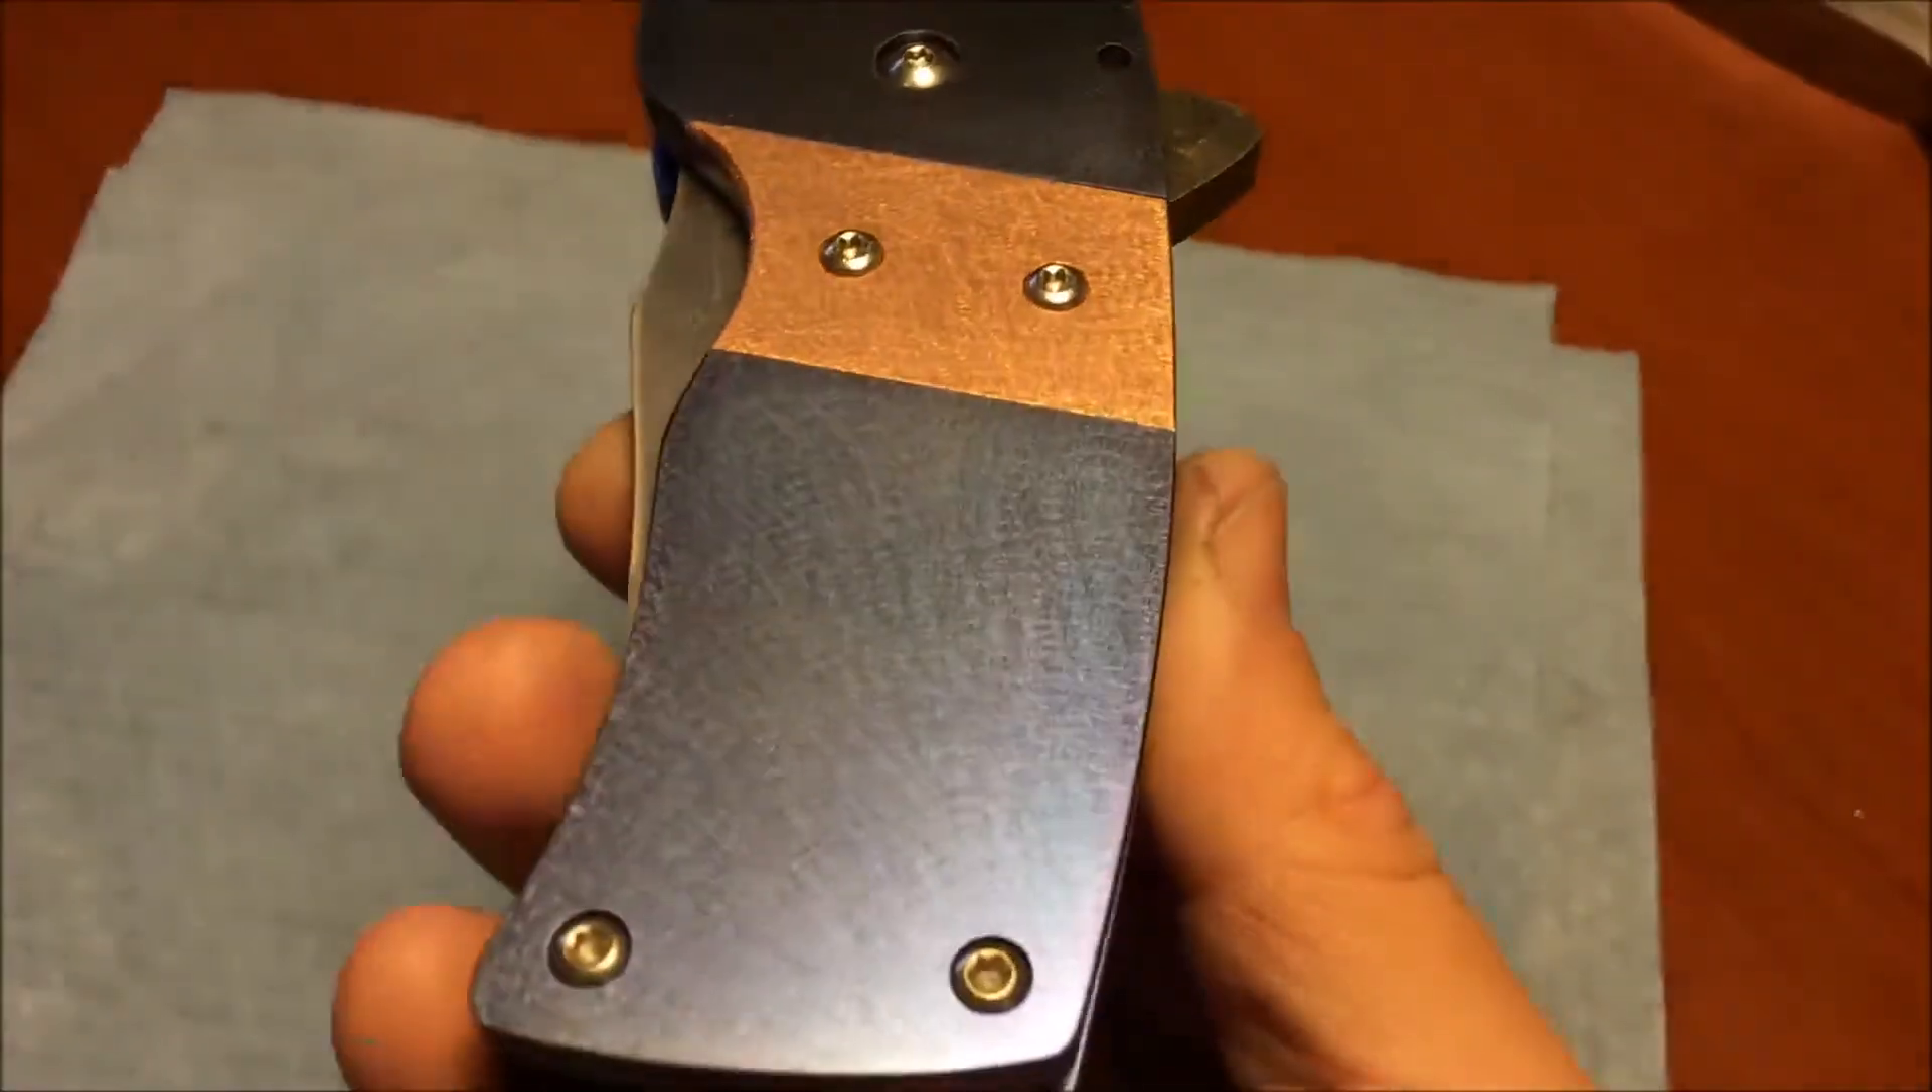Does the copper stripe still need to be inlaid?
No.